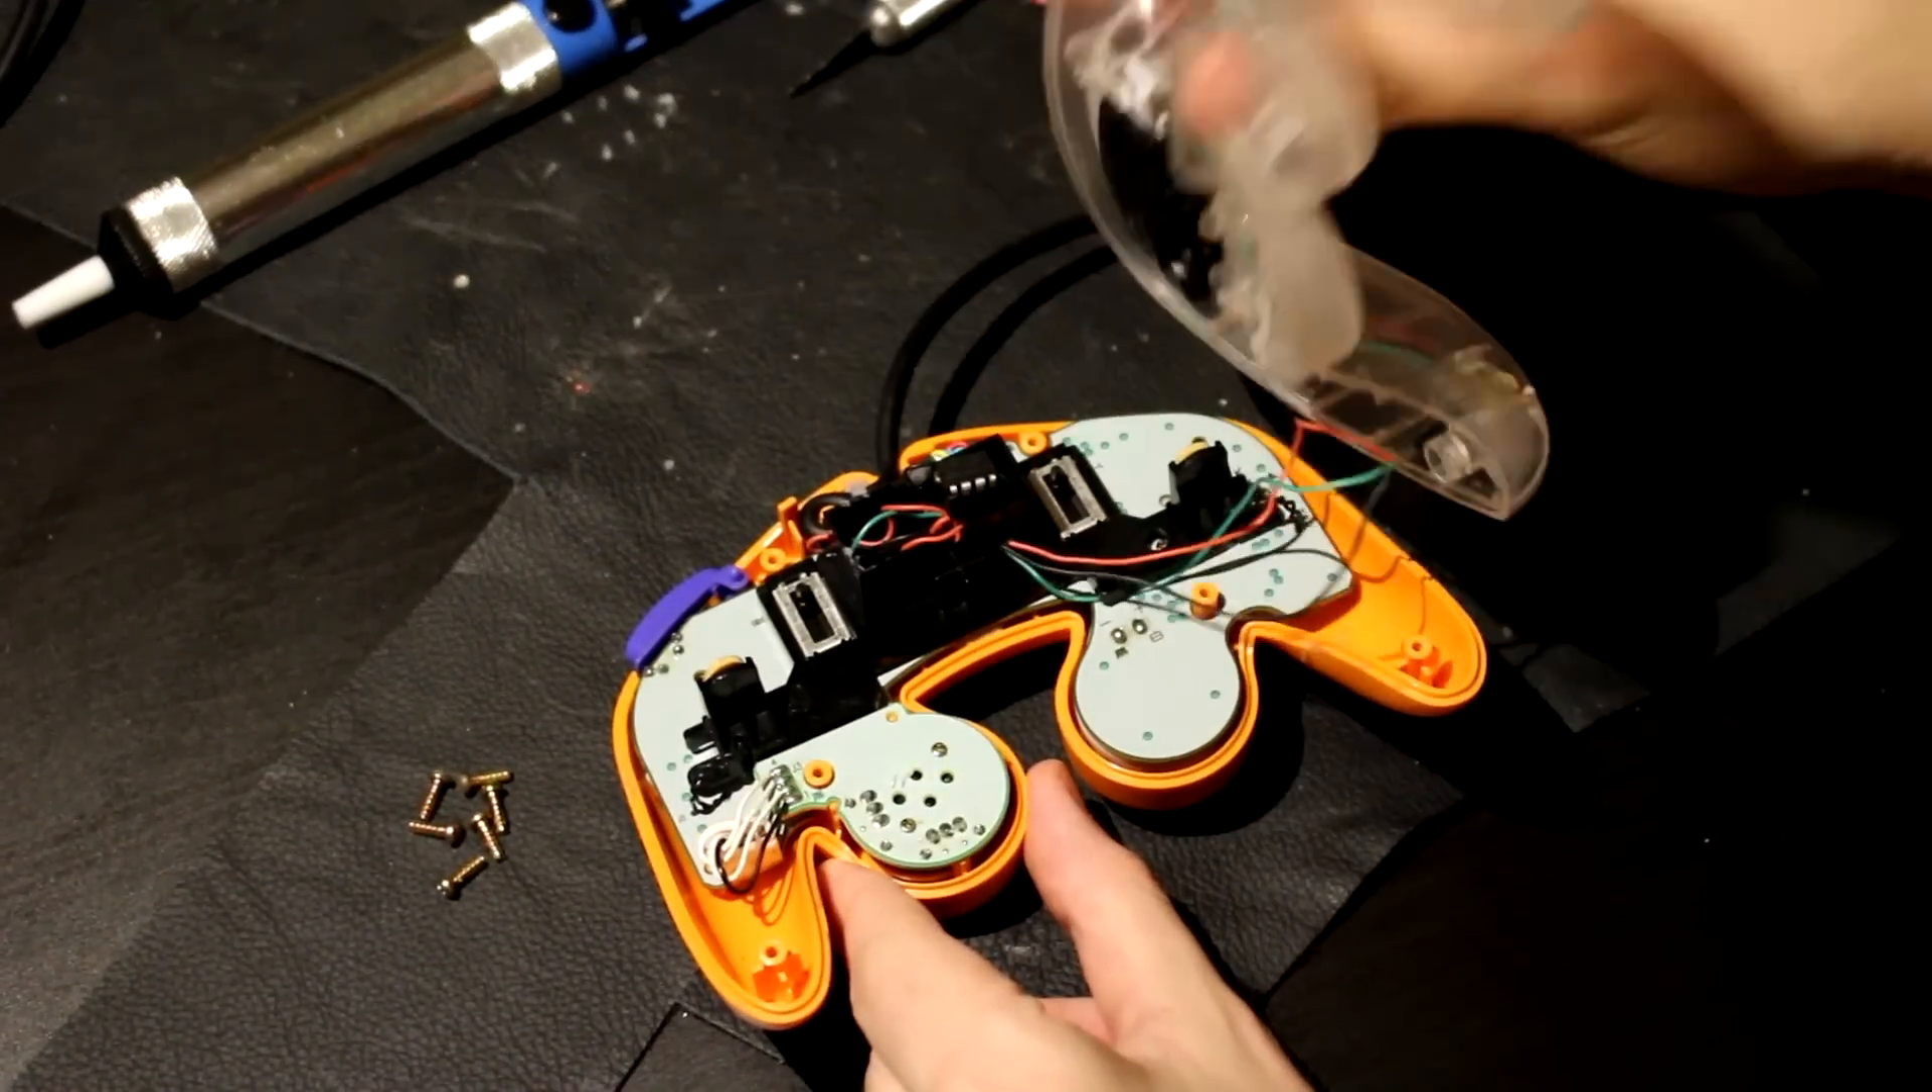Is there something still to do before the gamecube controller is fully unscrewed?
No.